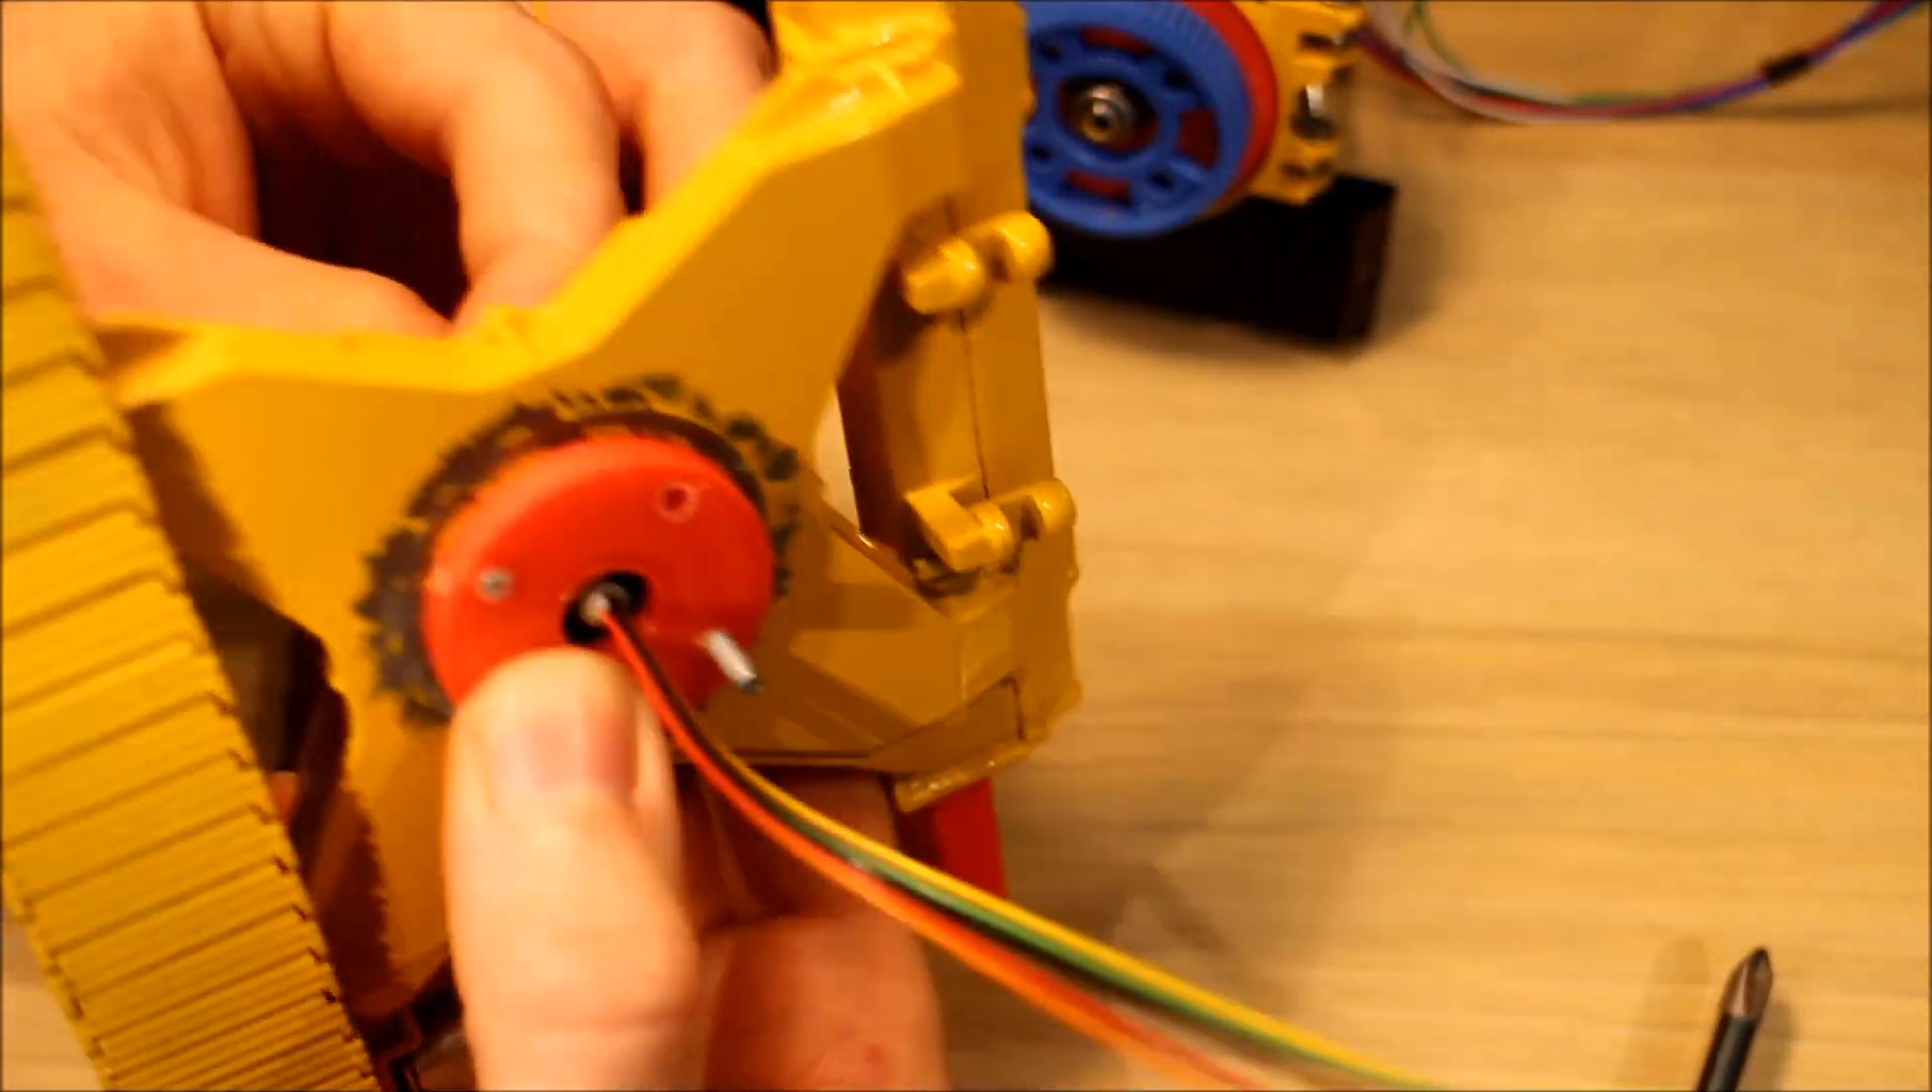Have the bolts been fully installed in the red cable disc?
No.